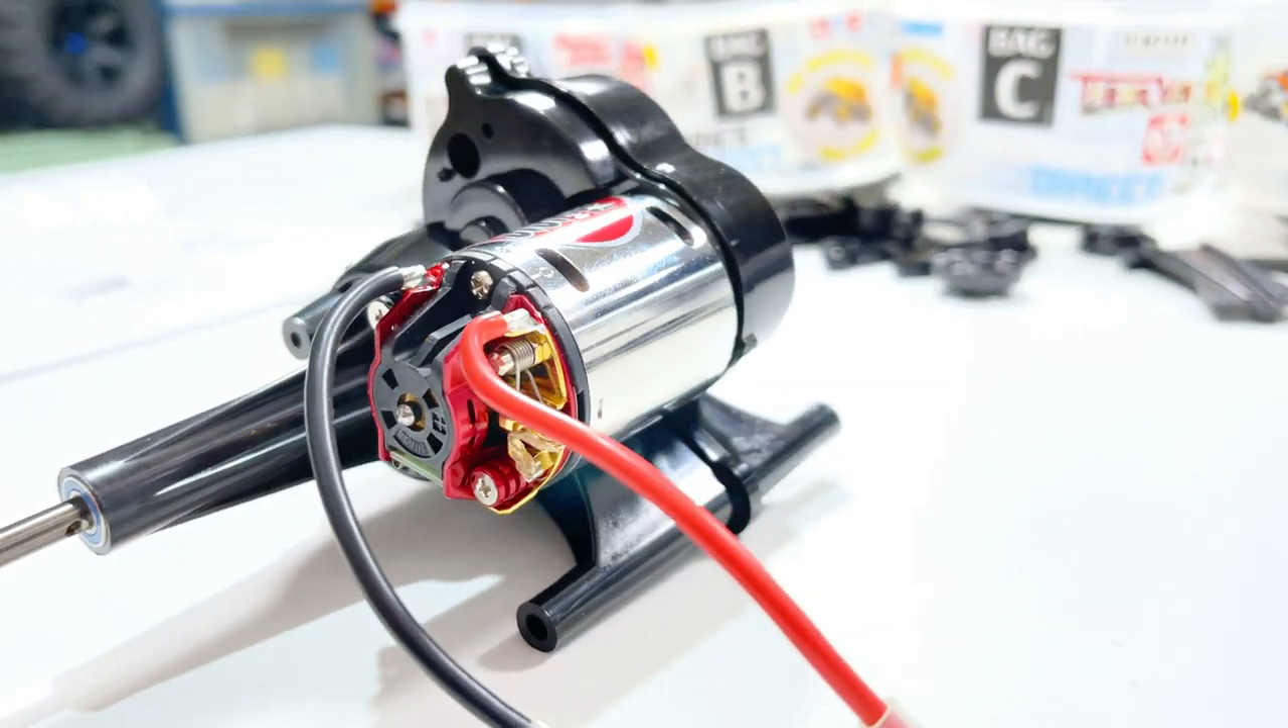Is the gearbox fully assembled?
Yes.